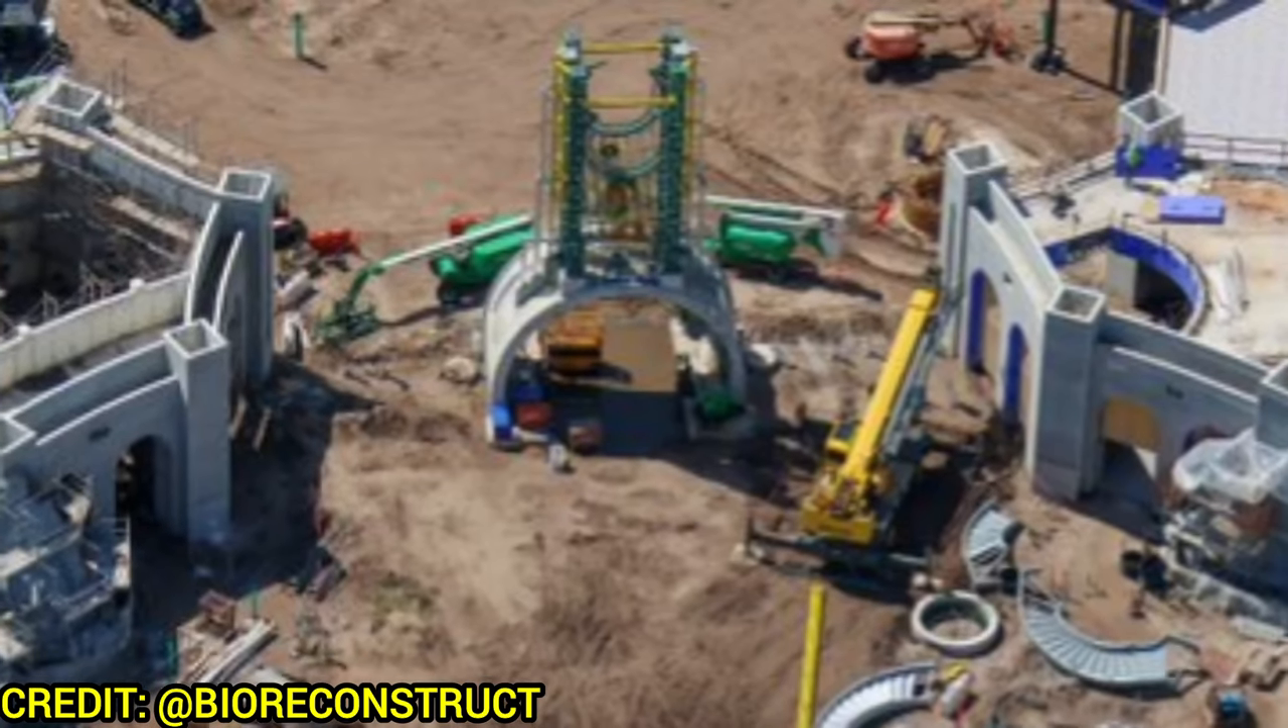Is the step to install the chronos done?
No.